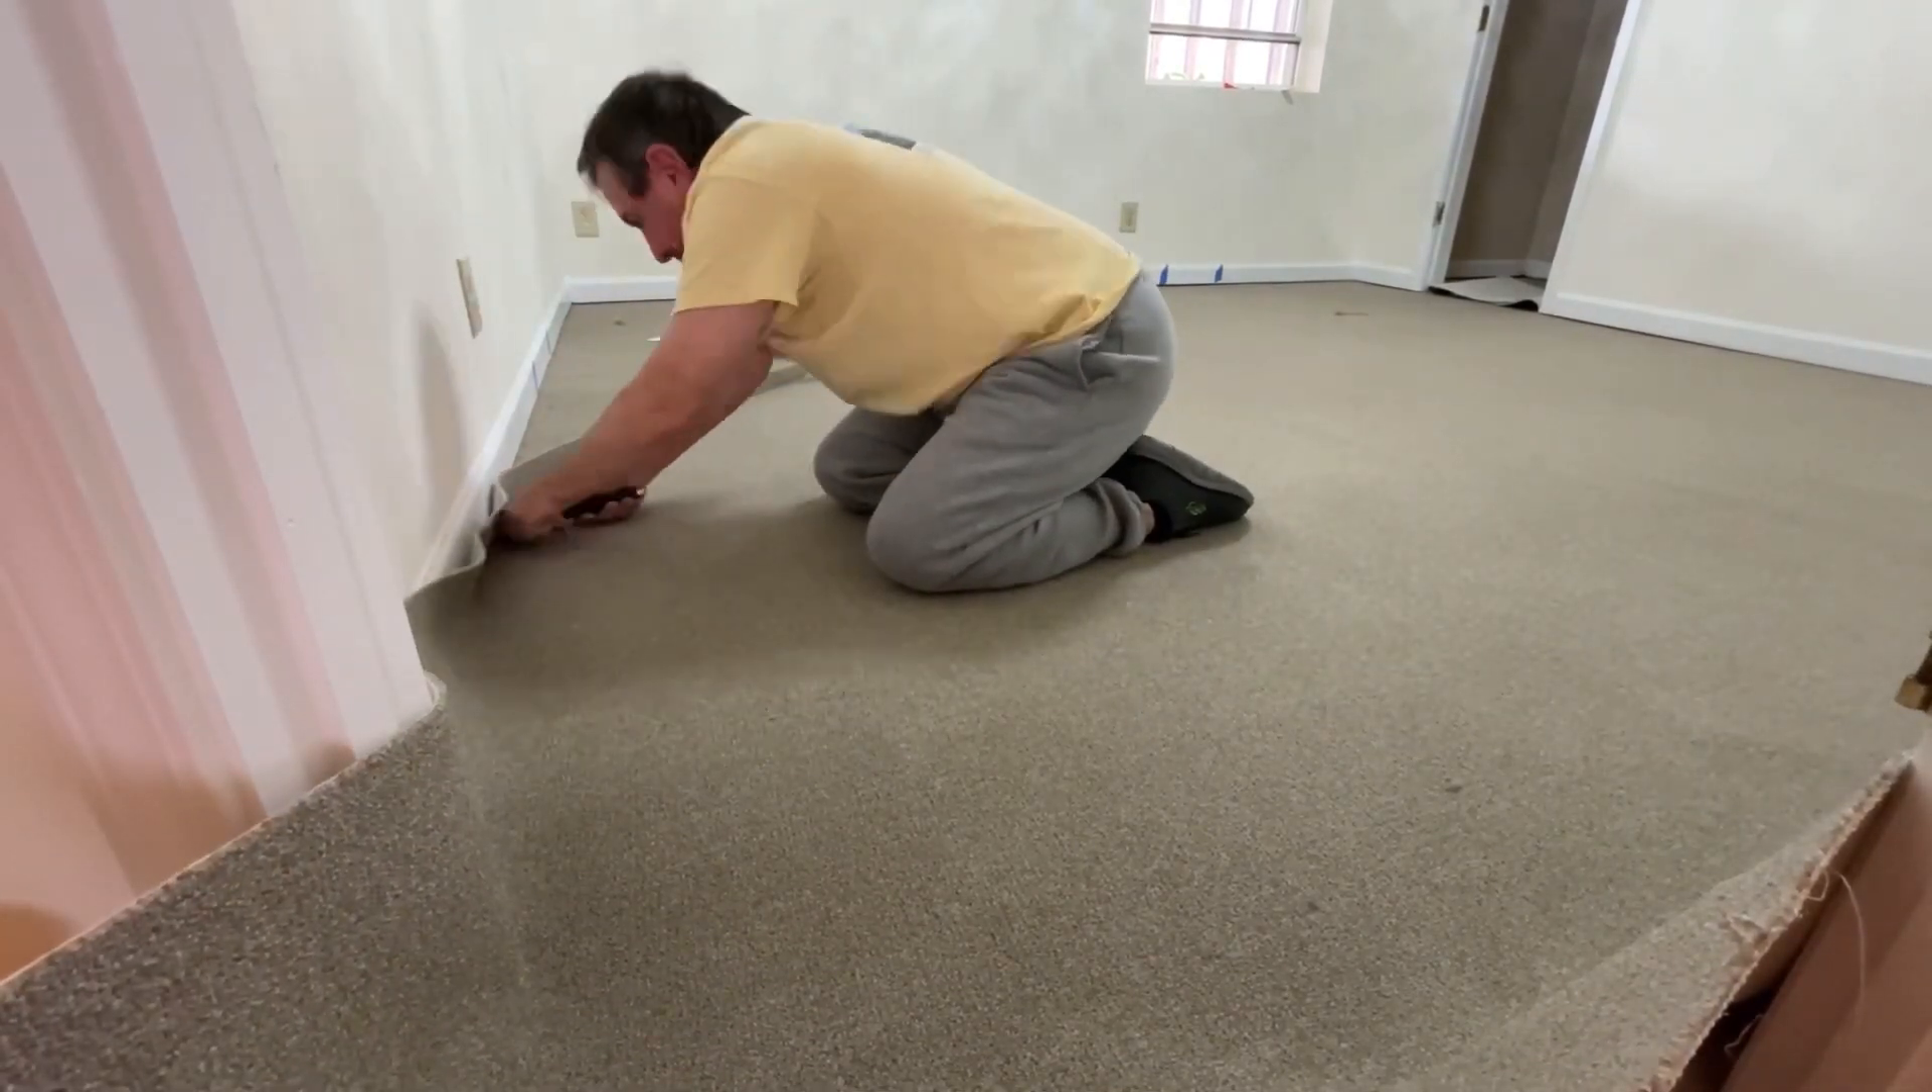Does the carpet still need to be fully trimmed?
Yes.